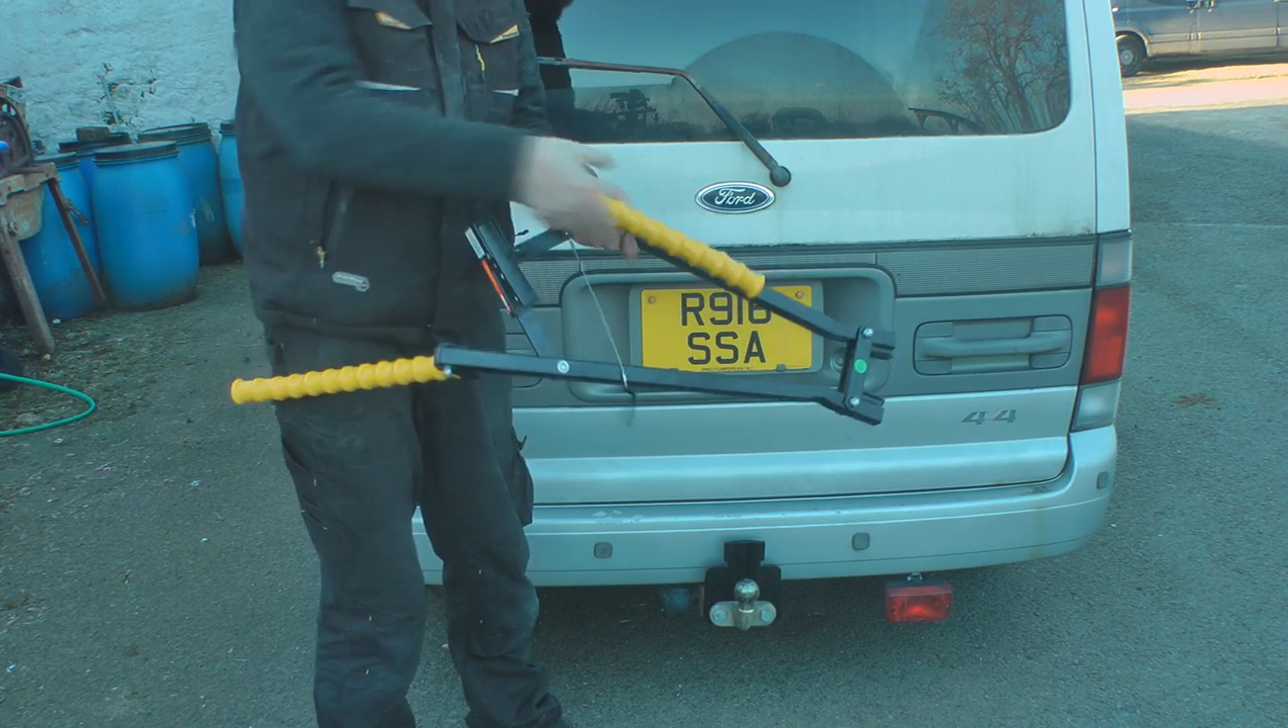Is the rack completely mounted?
No.